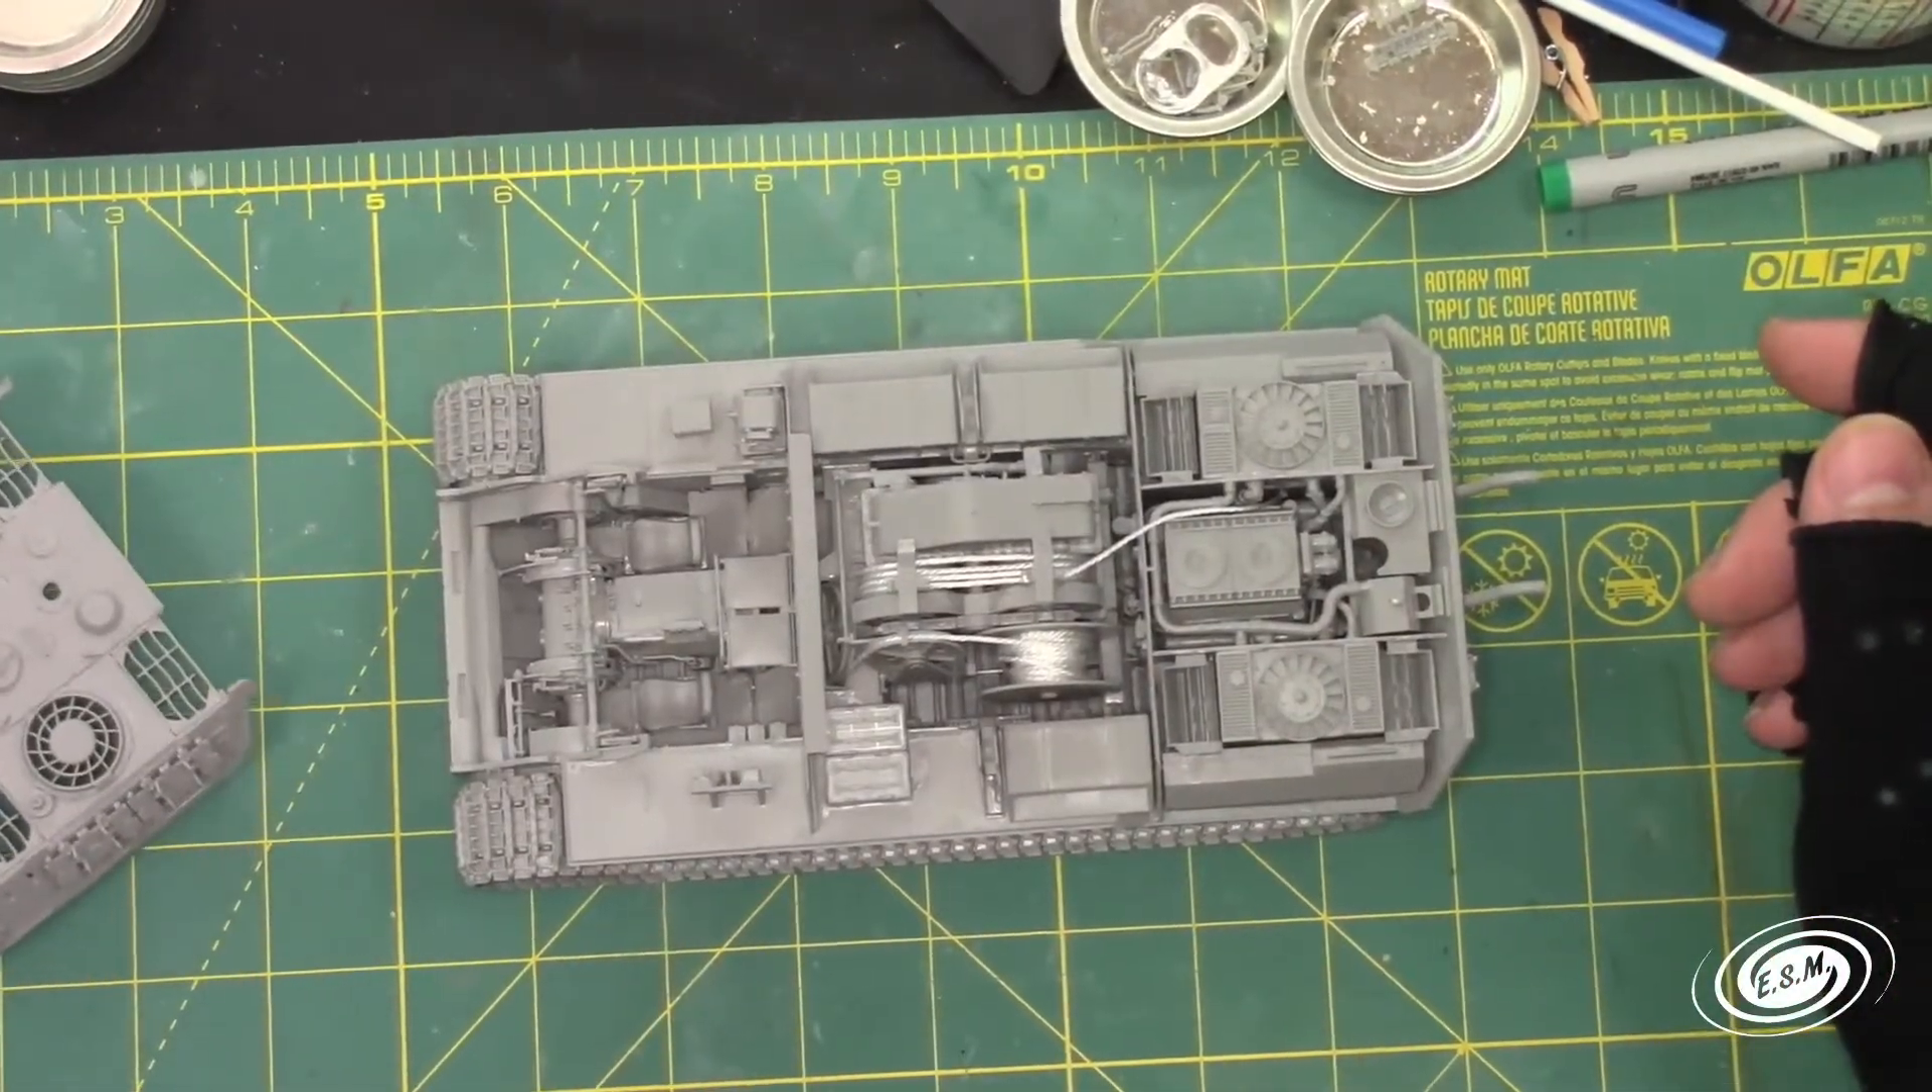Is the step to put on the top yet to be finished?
Yes.